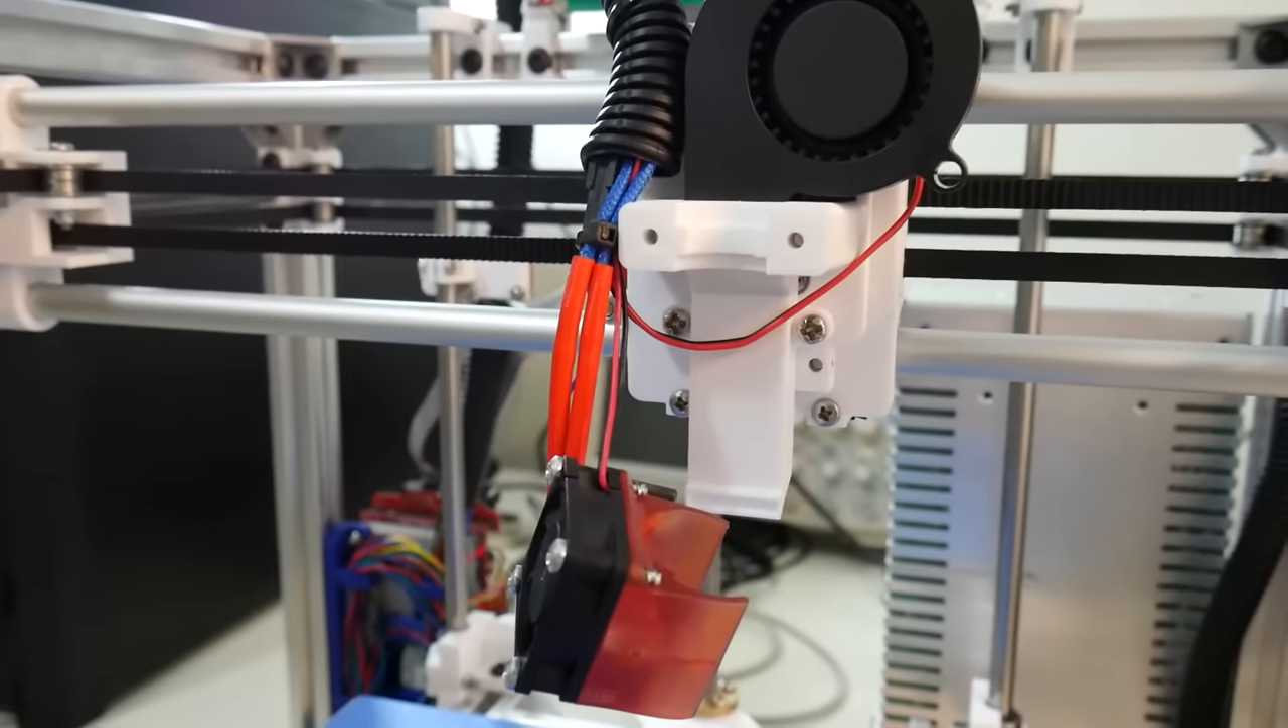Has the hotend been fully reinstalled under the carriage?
No.